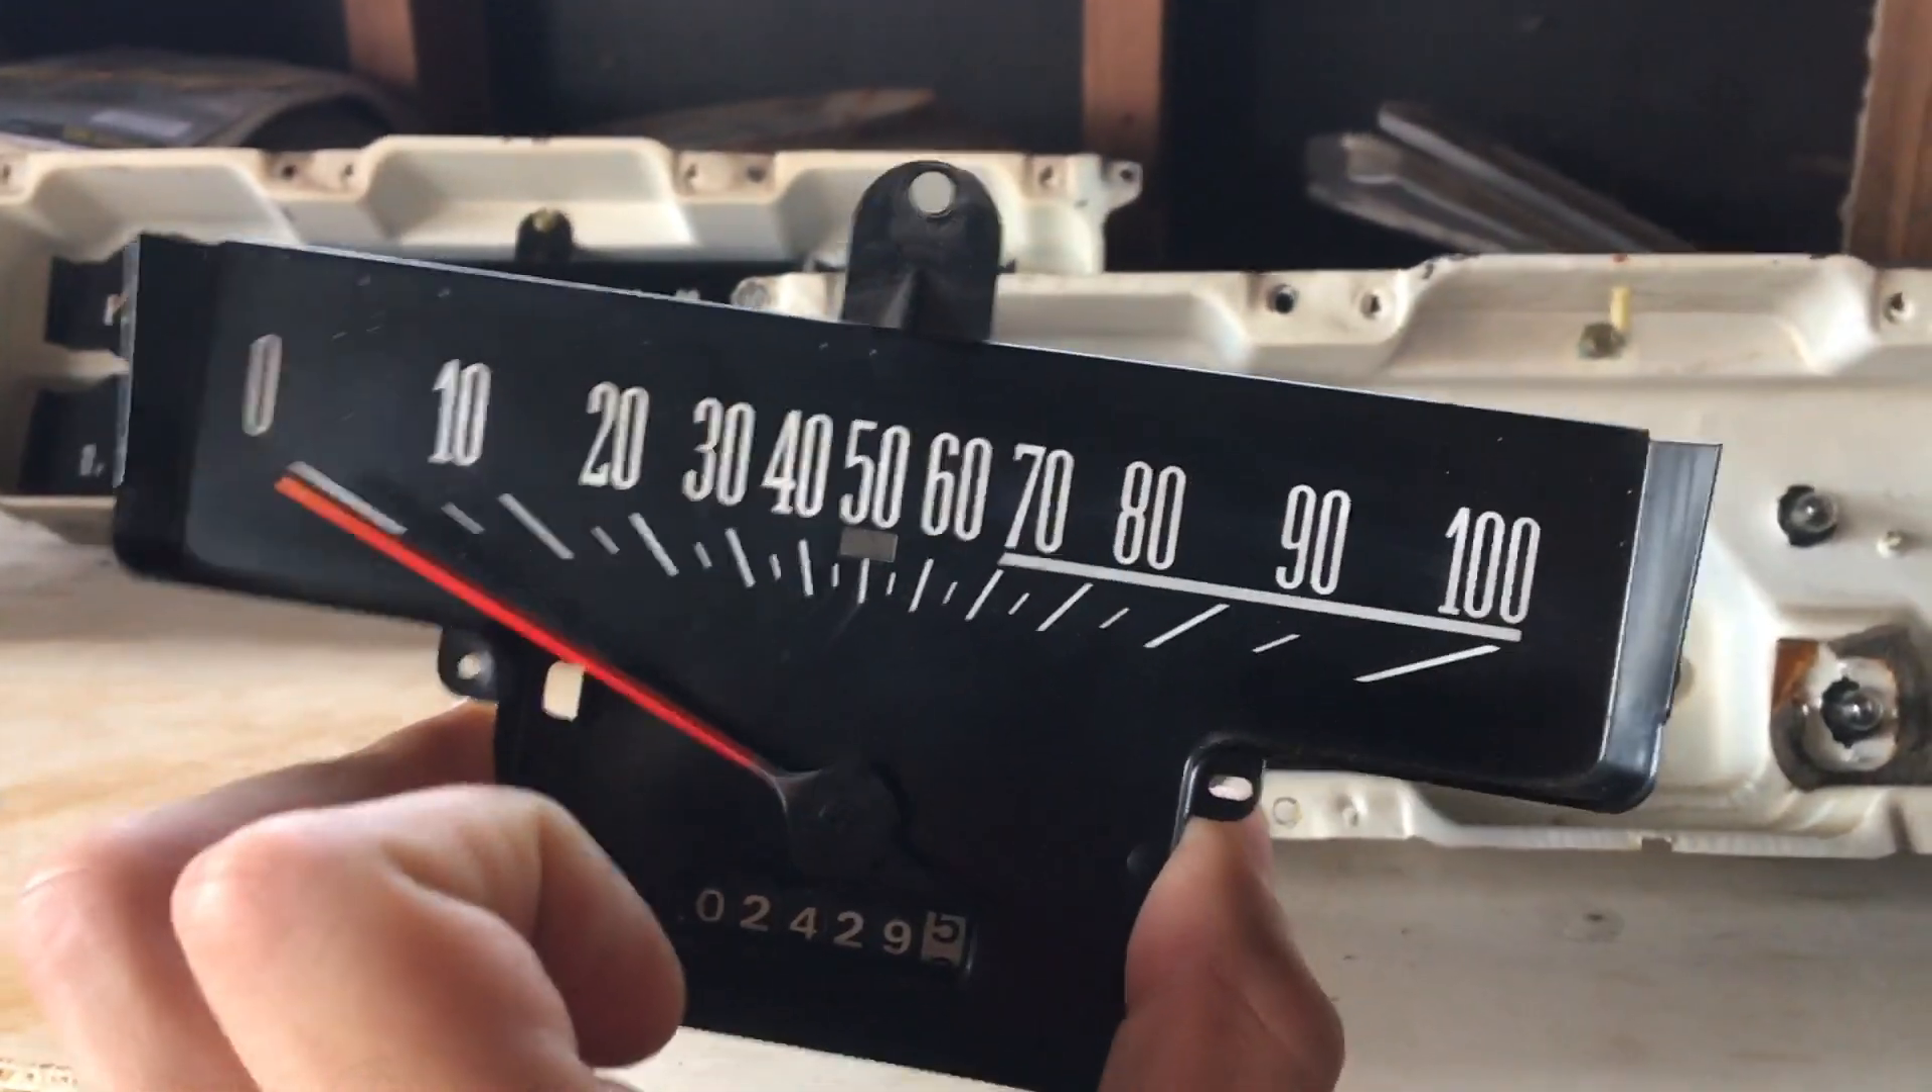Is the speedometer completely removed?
Yes.